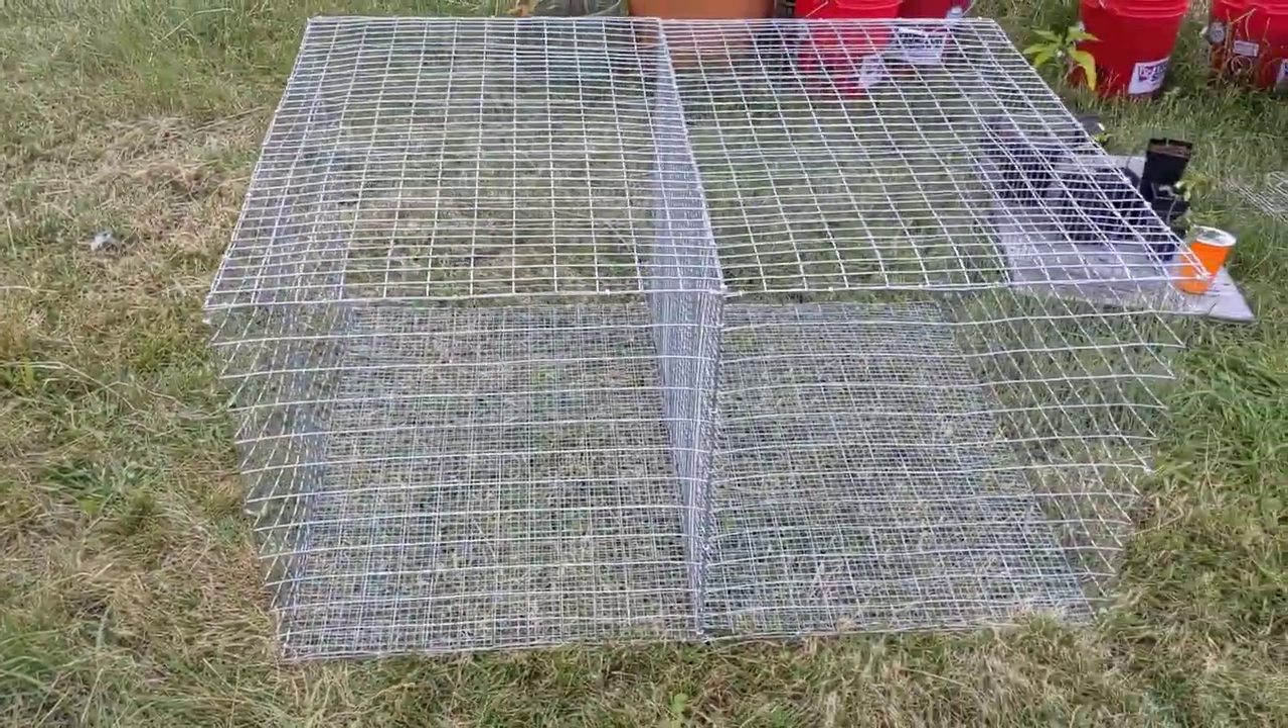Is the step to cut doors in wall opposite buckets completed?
No.